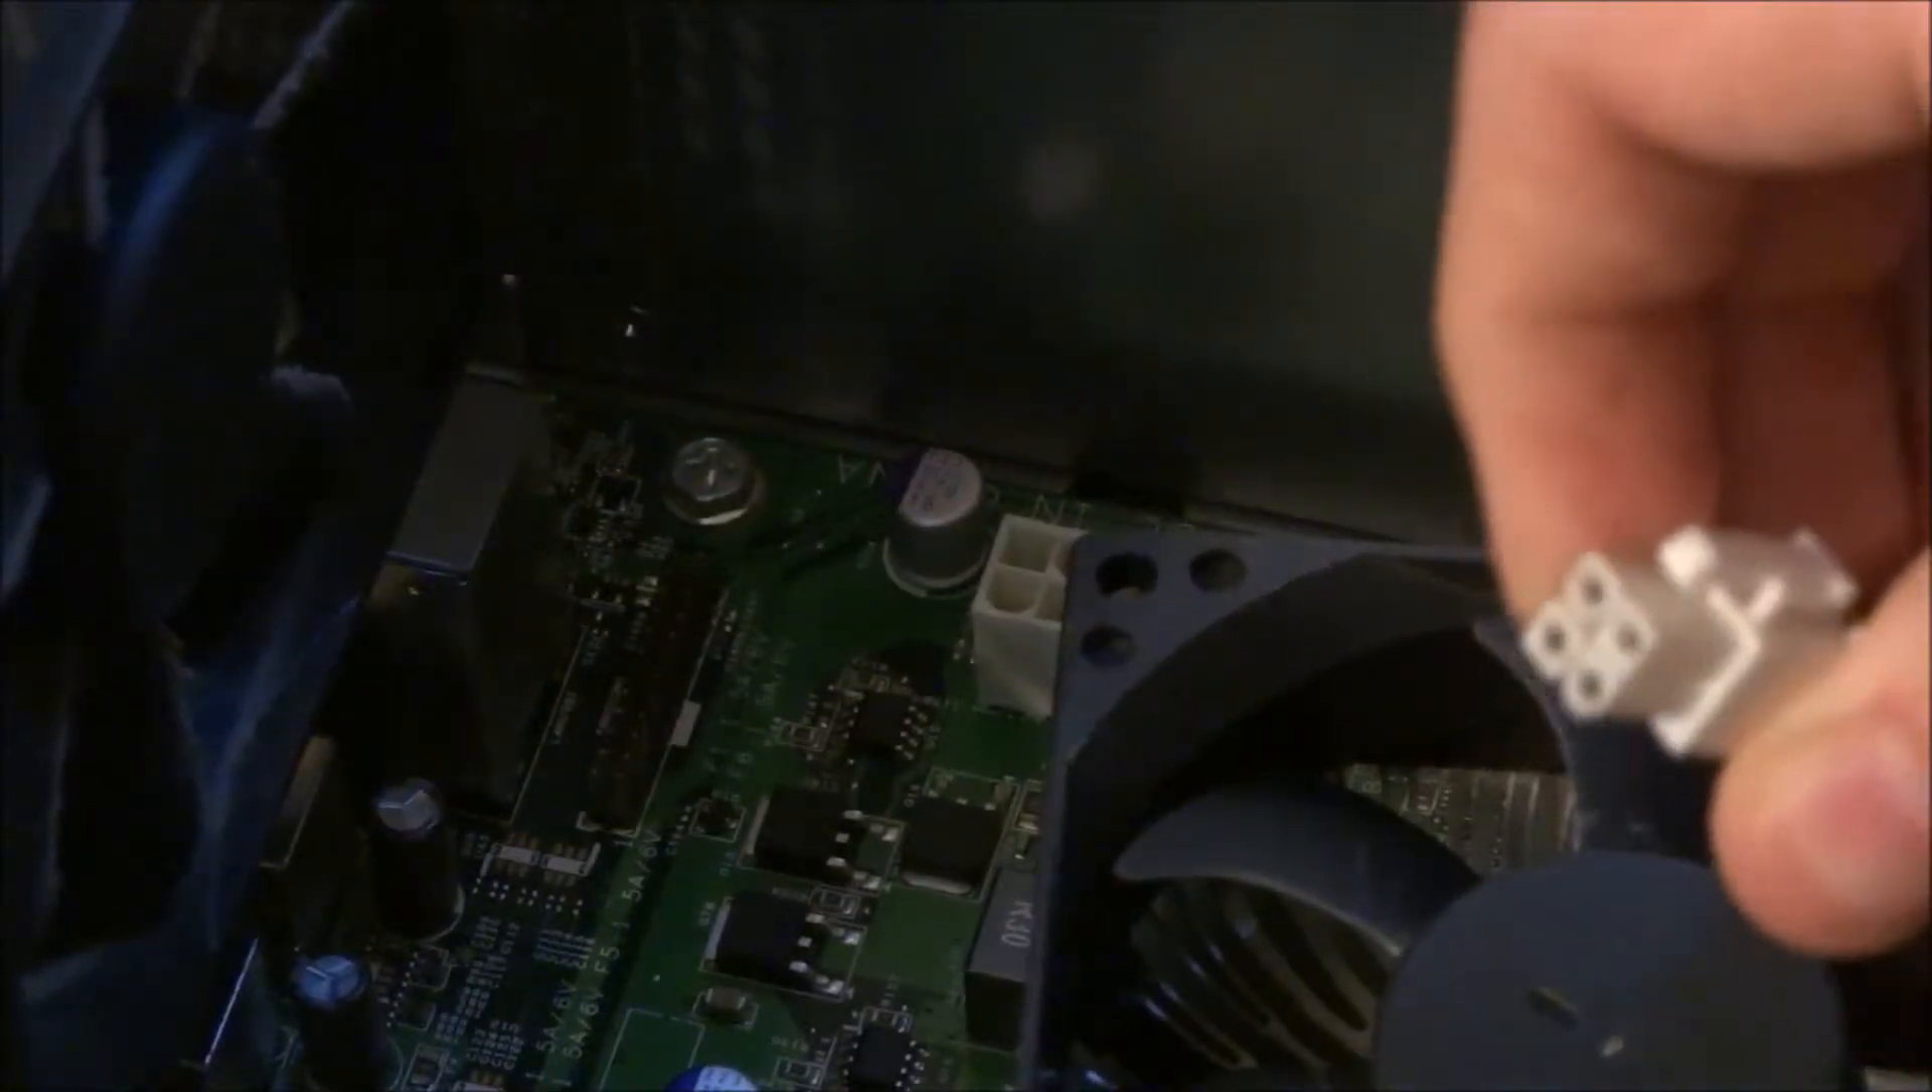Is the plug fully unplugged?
Yes.